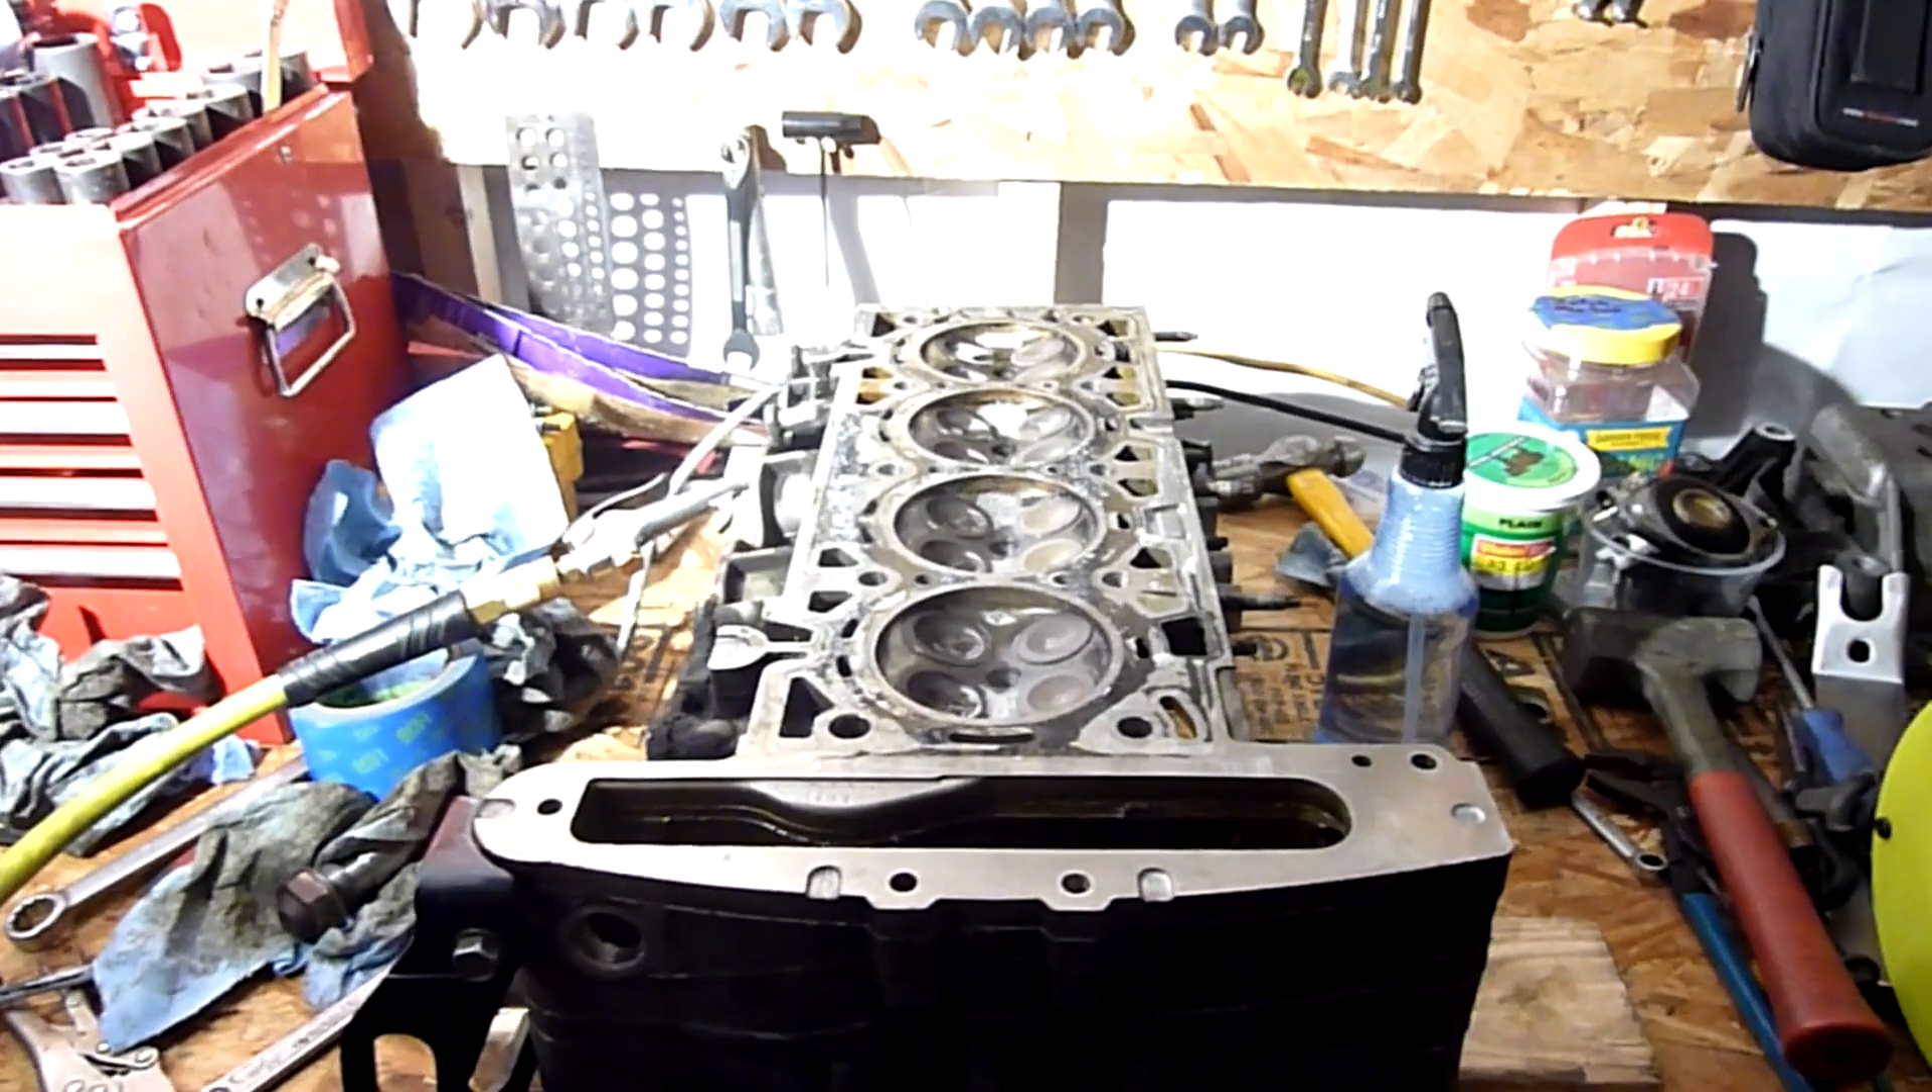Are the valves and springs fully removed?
No.